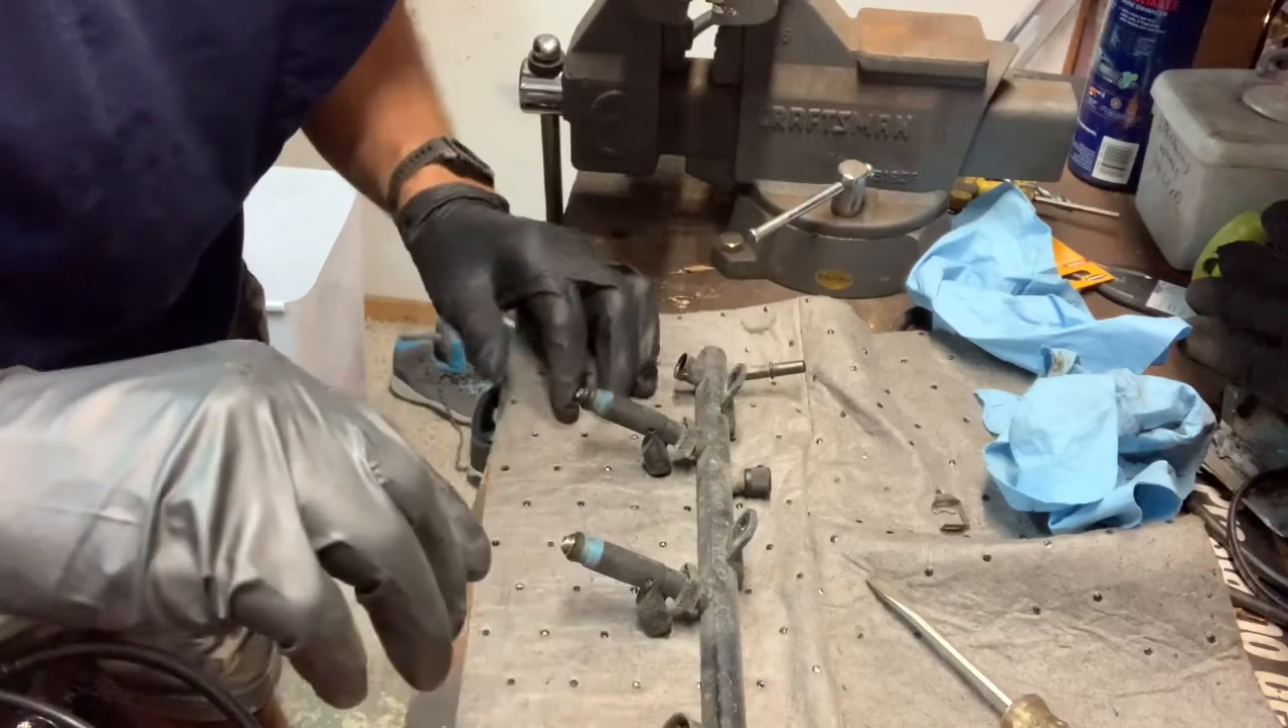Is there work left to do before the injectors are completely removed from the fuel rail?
Yes.